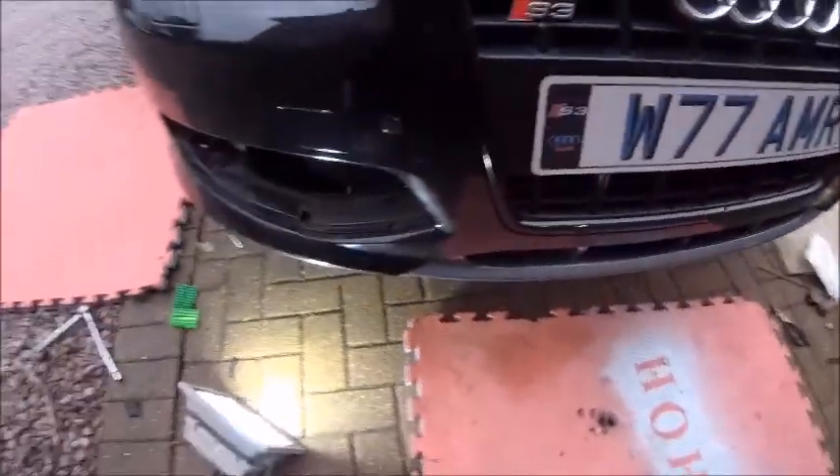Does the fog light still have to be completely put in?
Yes.